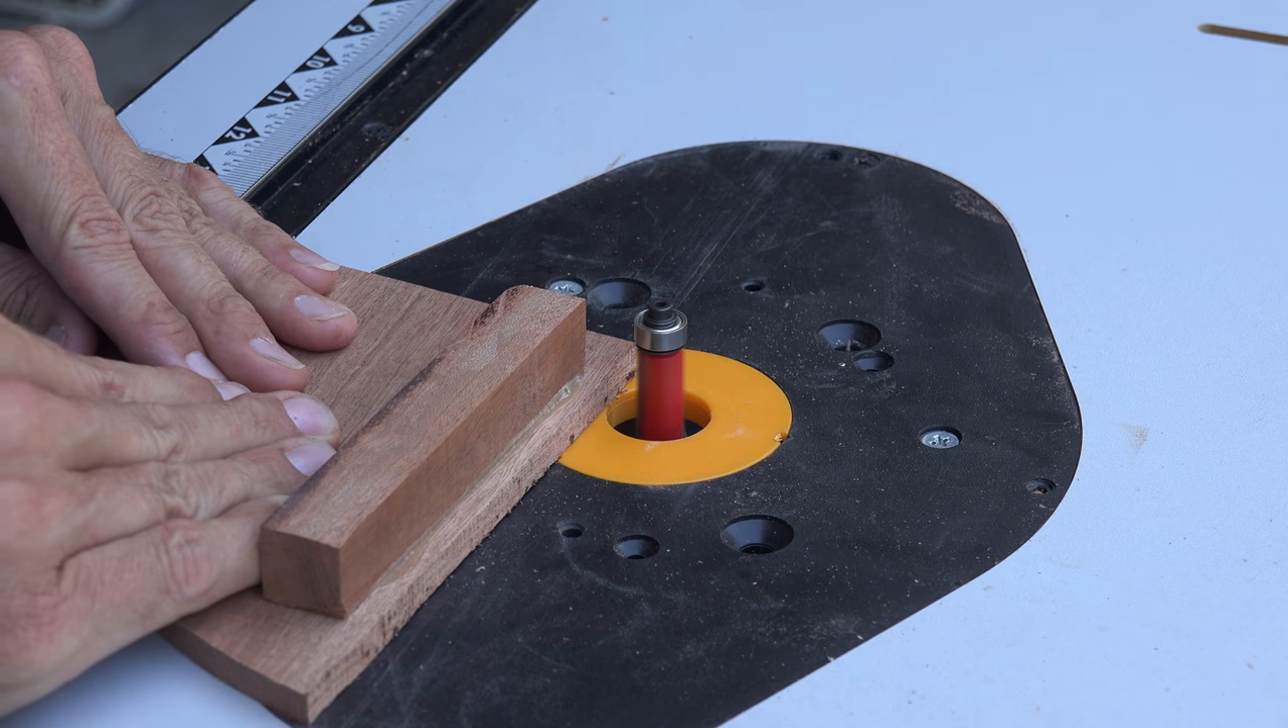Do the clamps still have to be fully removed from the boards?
No.